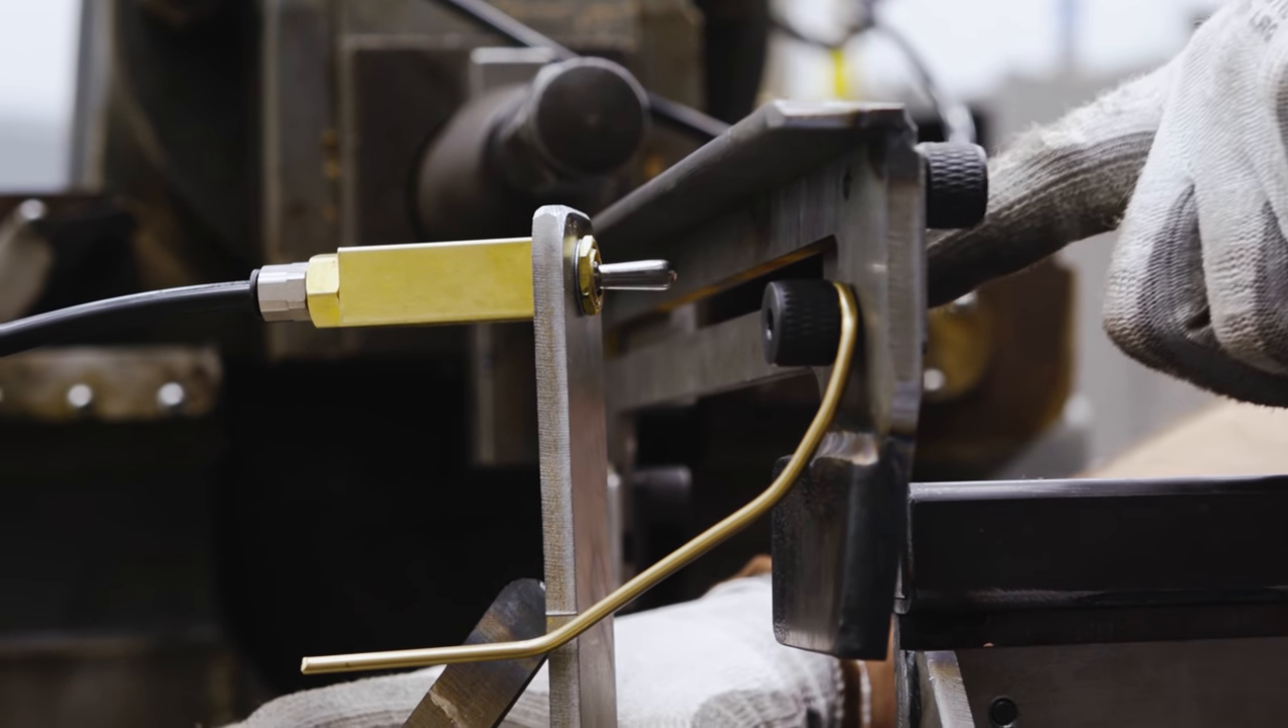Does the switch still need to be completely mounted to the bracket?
No.